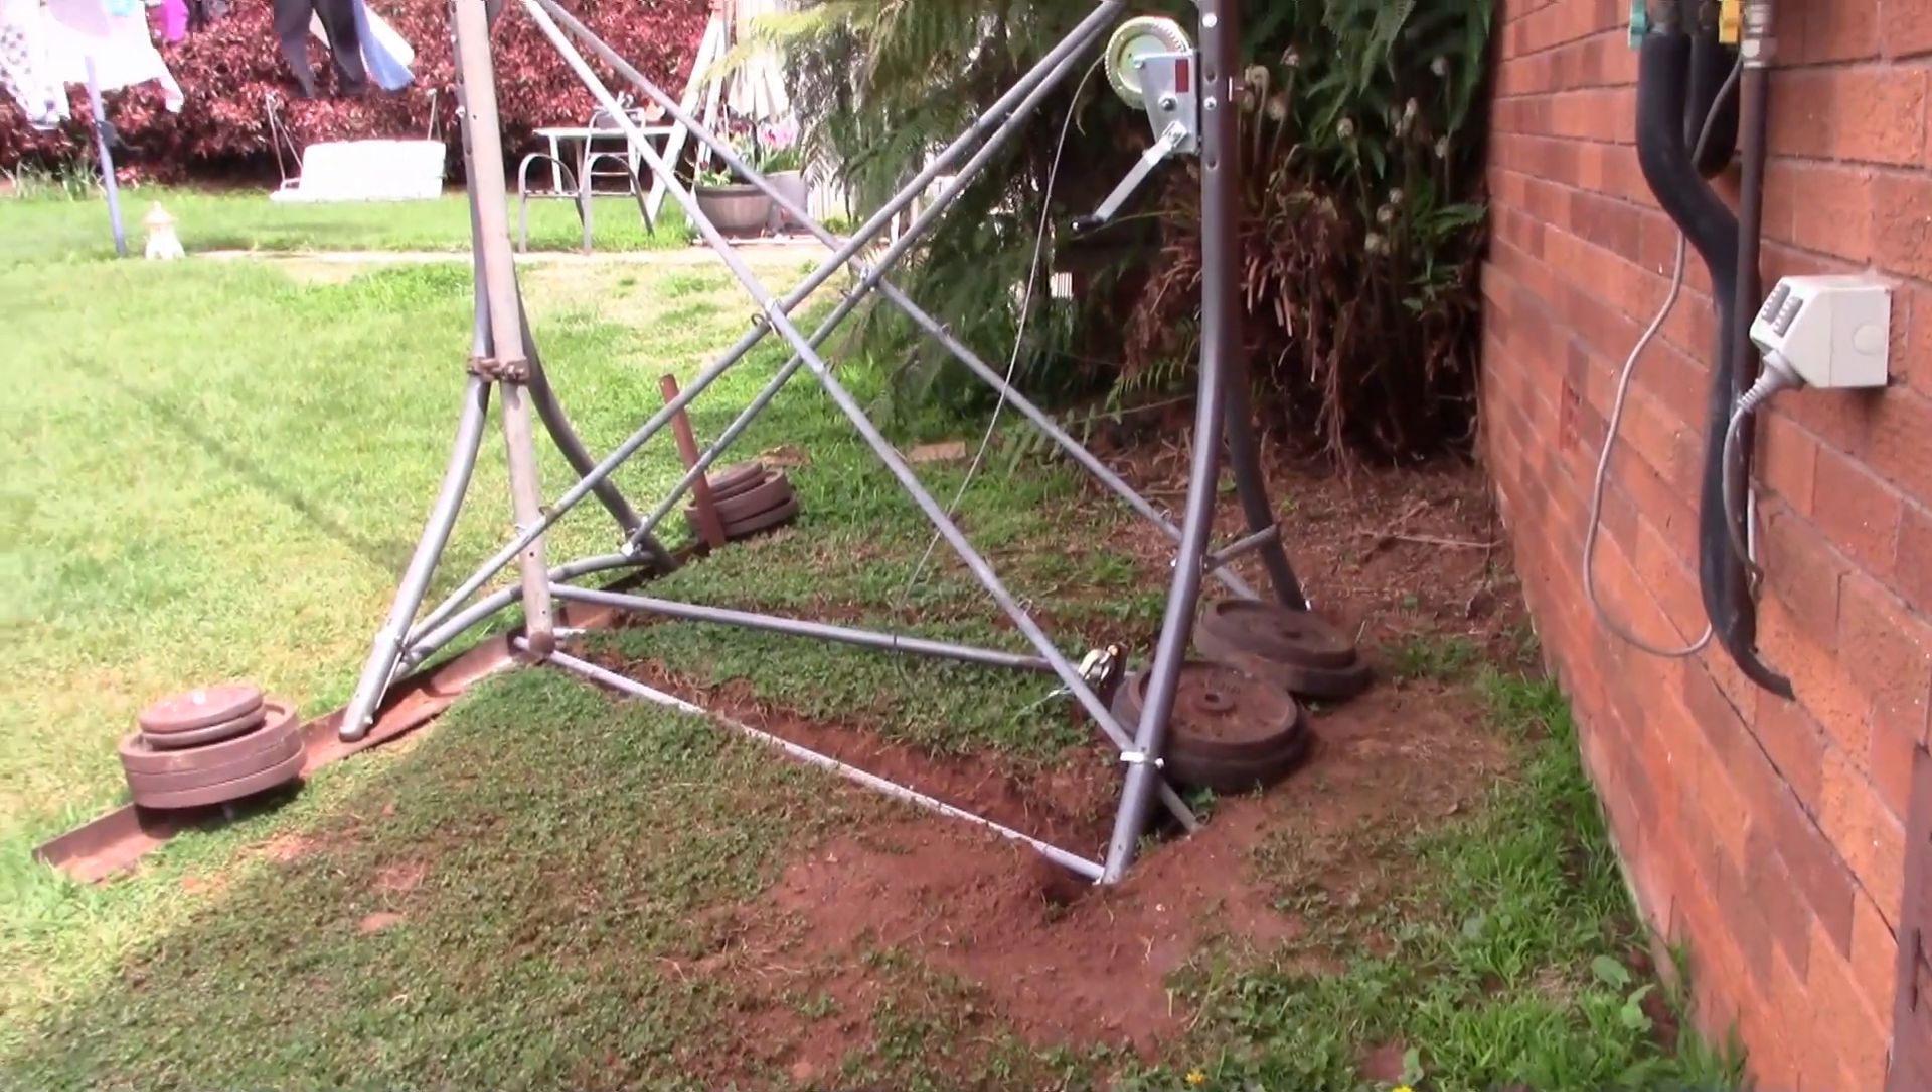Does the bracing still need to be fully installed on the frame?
No.